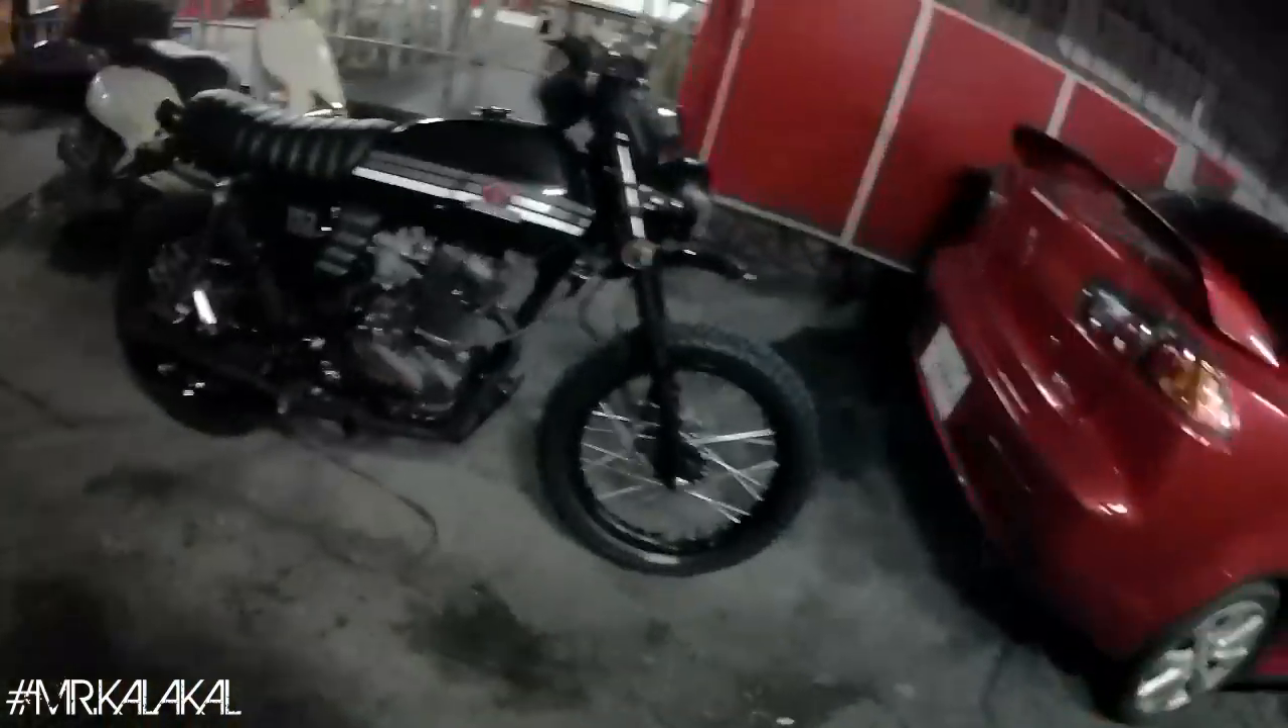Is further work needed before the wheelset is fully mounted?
No.